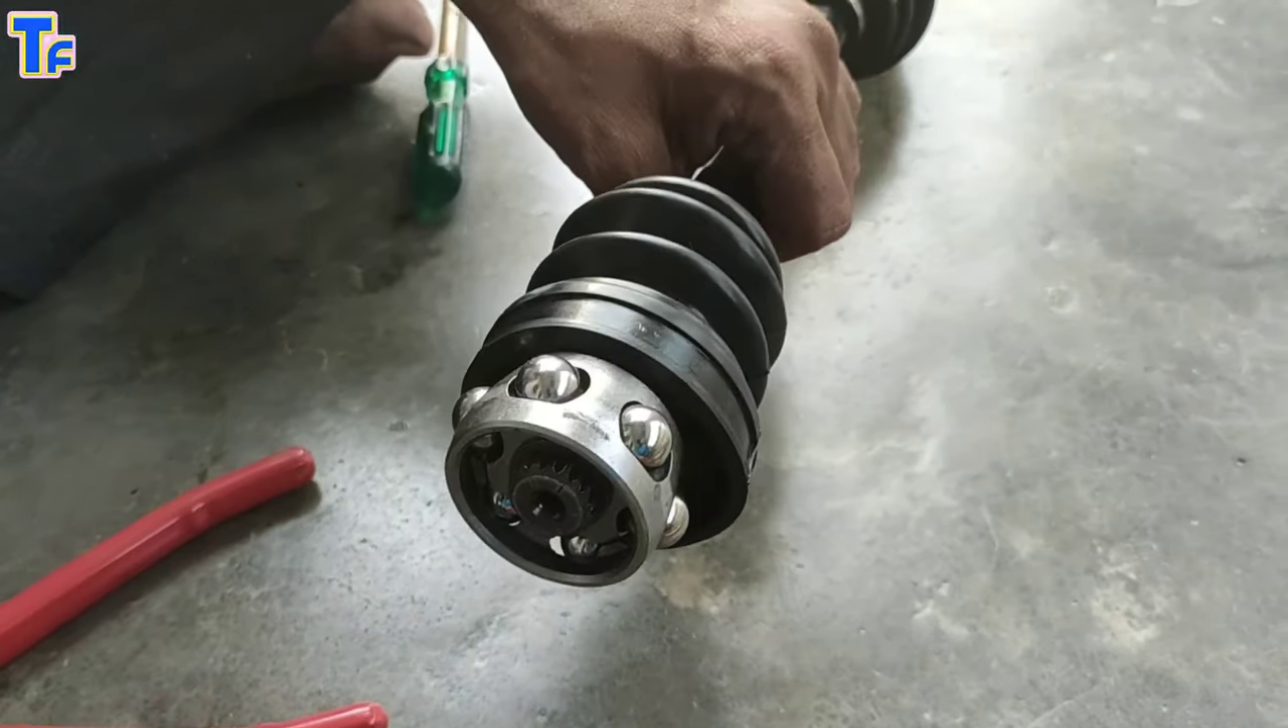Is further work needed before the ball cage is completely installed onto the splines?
No.